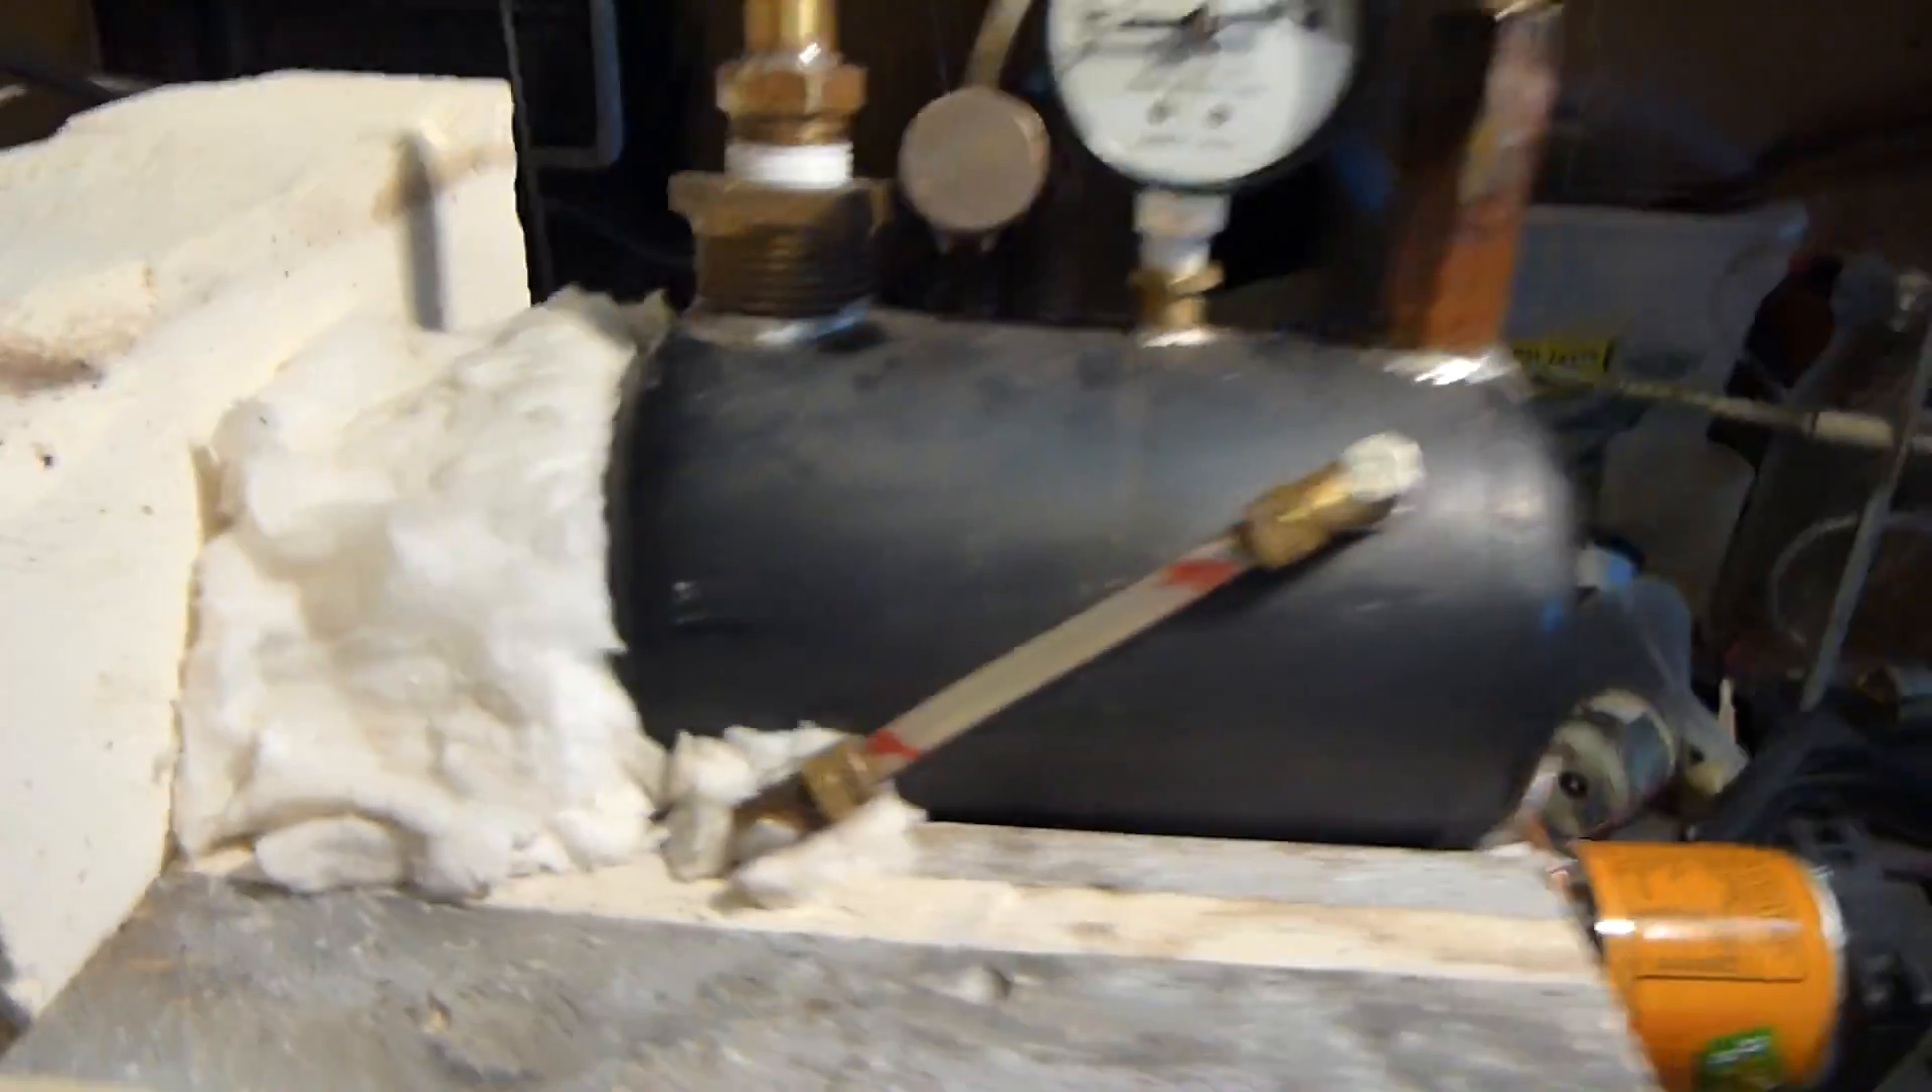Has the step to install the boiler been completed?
Yes.